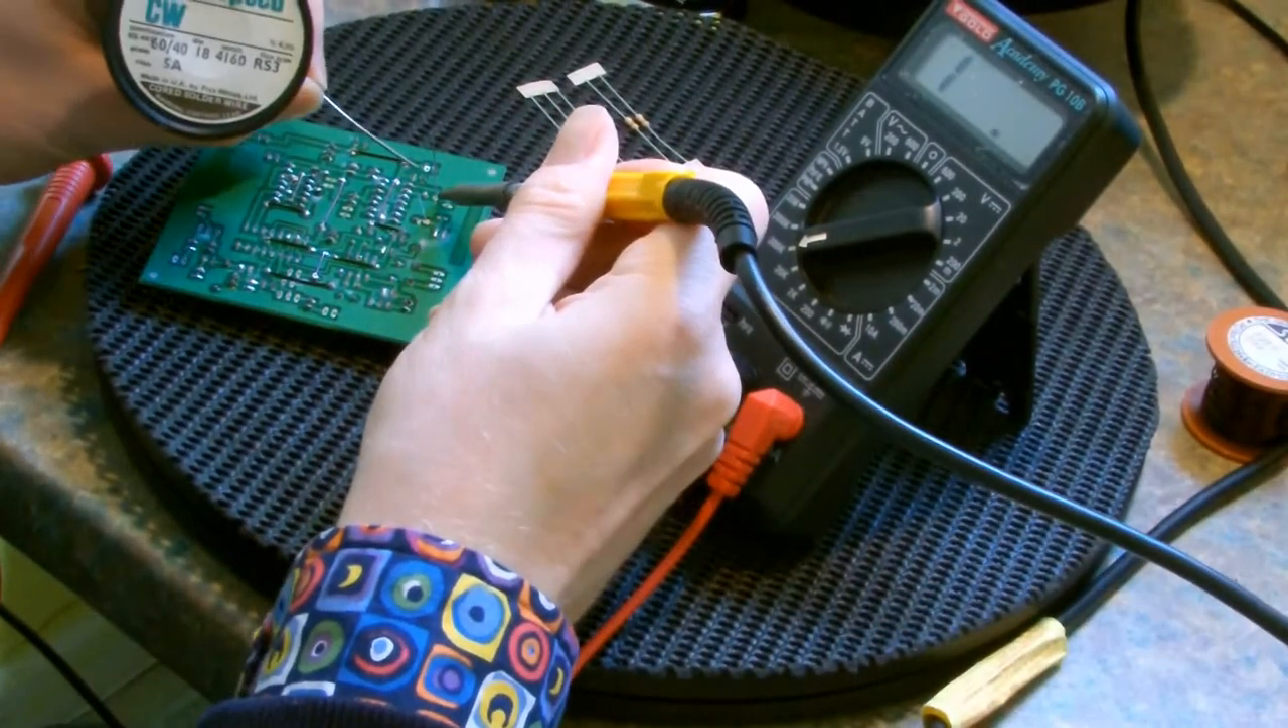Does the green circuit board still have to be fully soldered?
Yes.